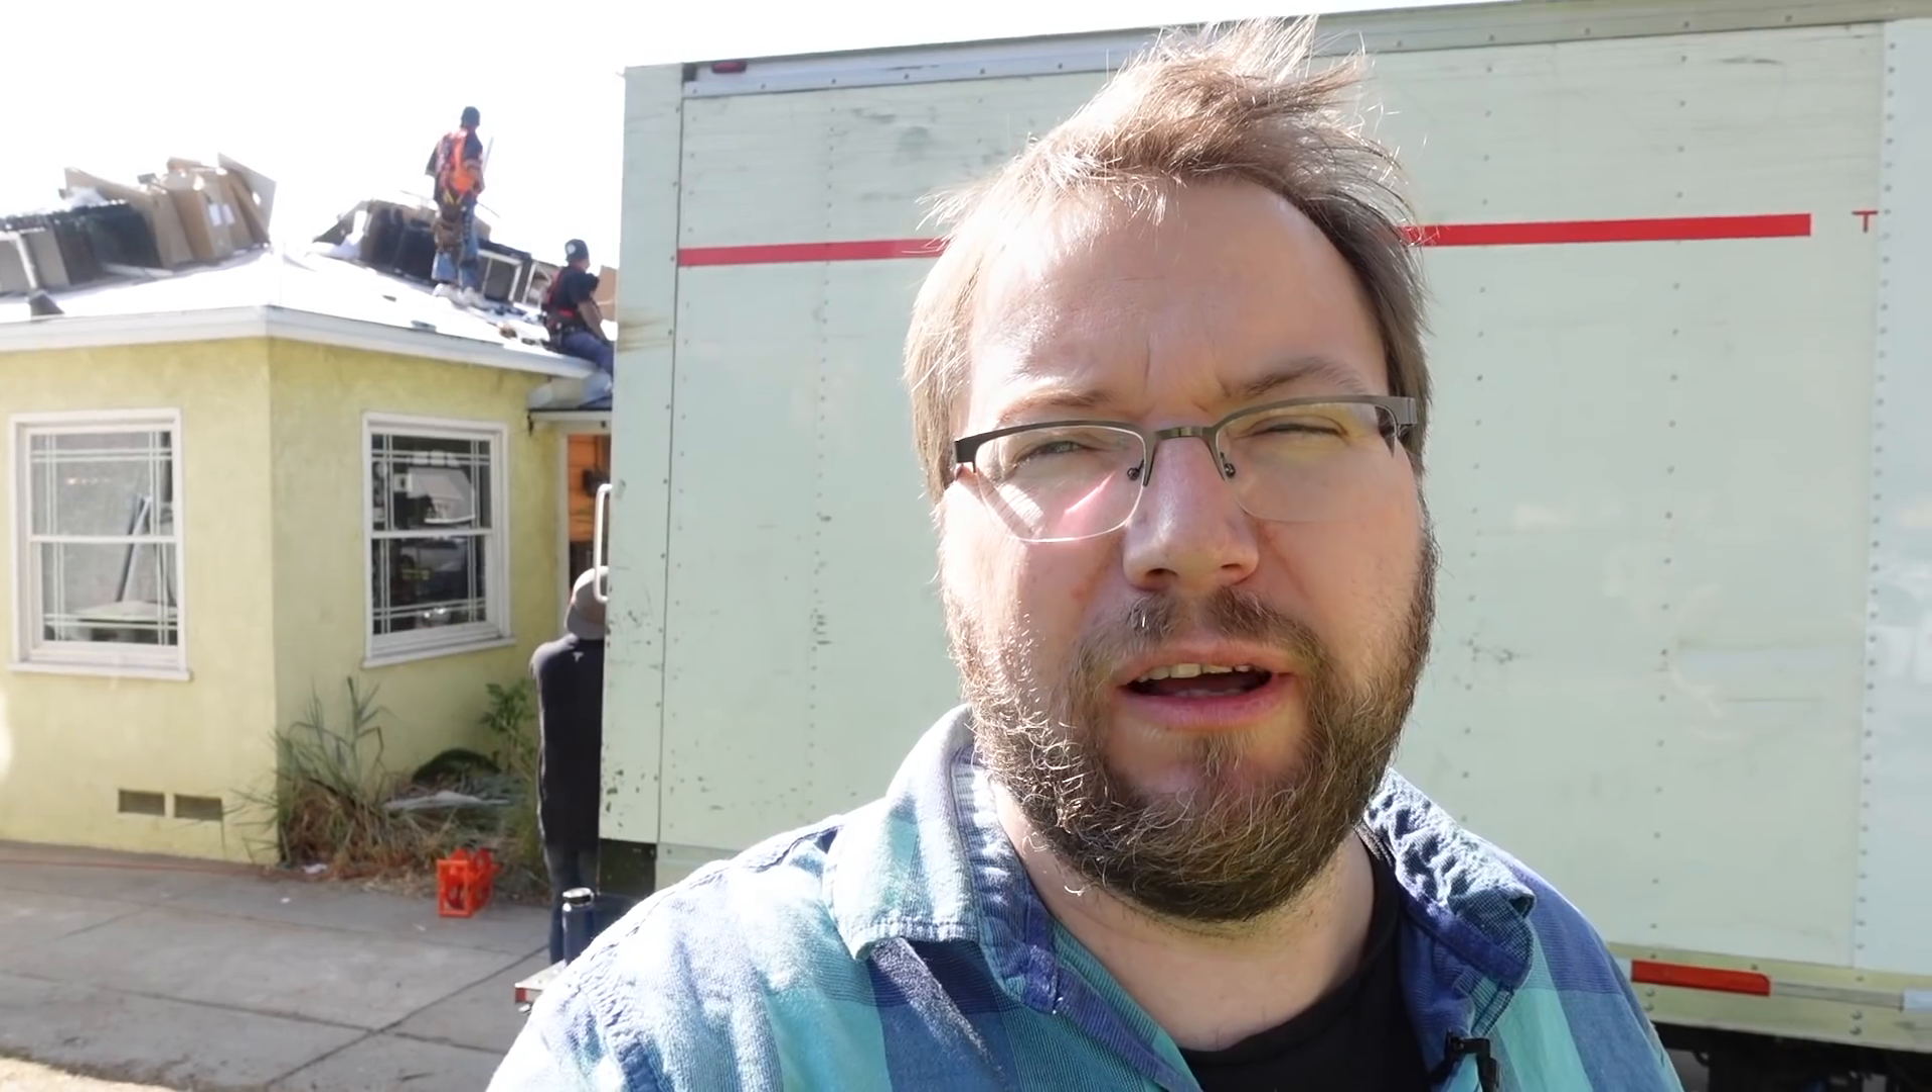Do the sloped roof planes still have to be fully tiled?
Yes.